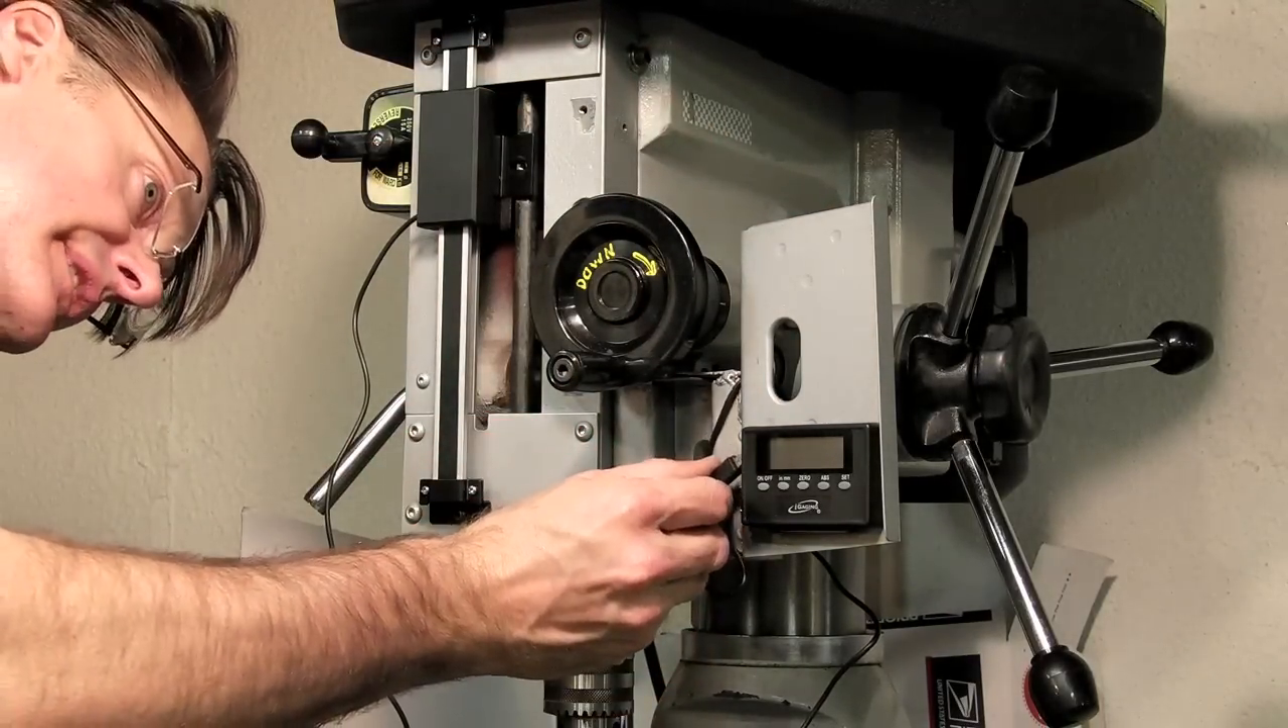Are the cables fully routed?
No.